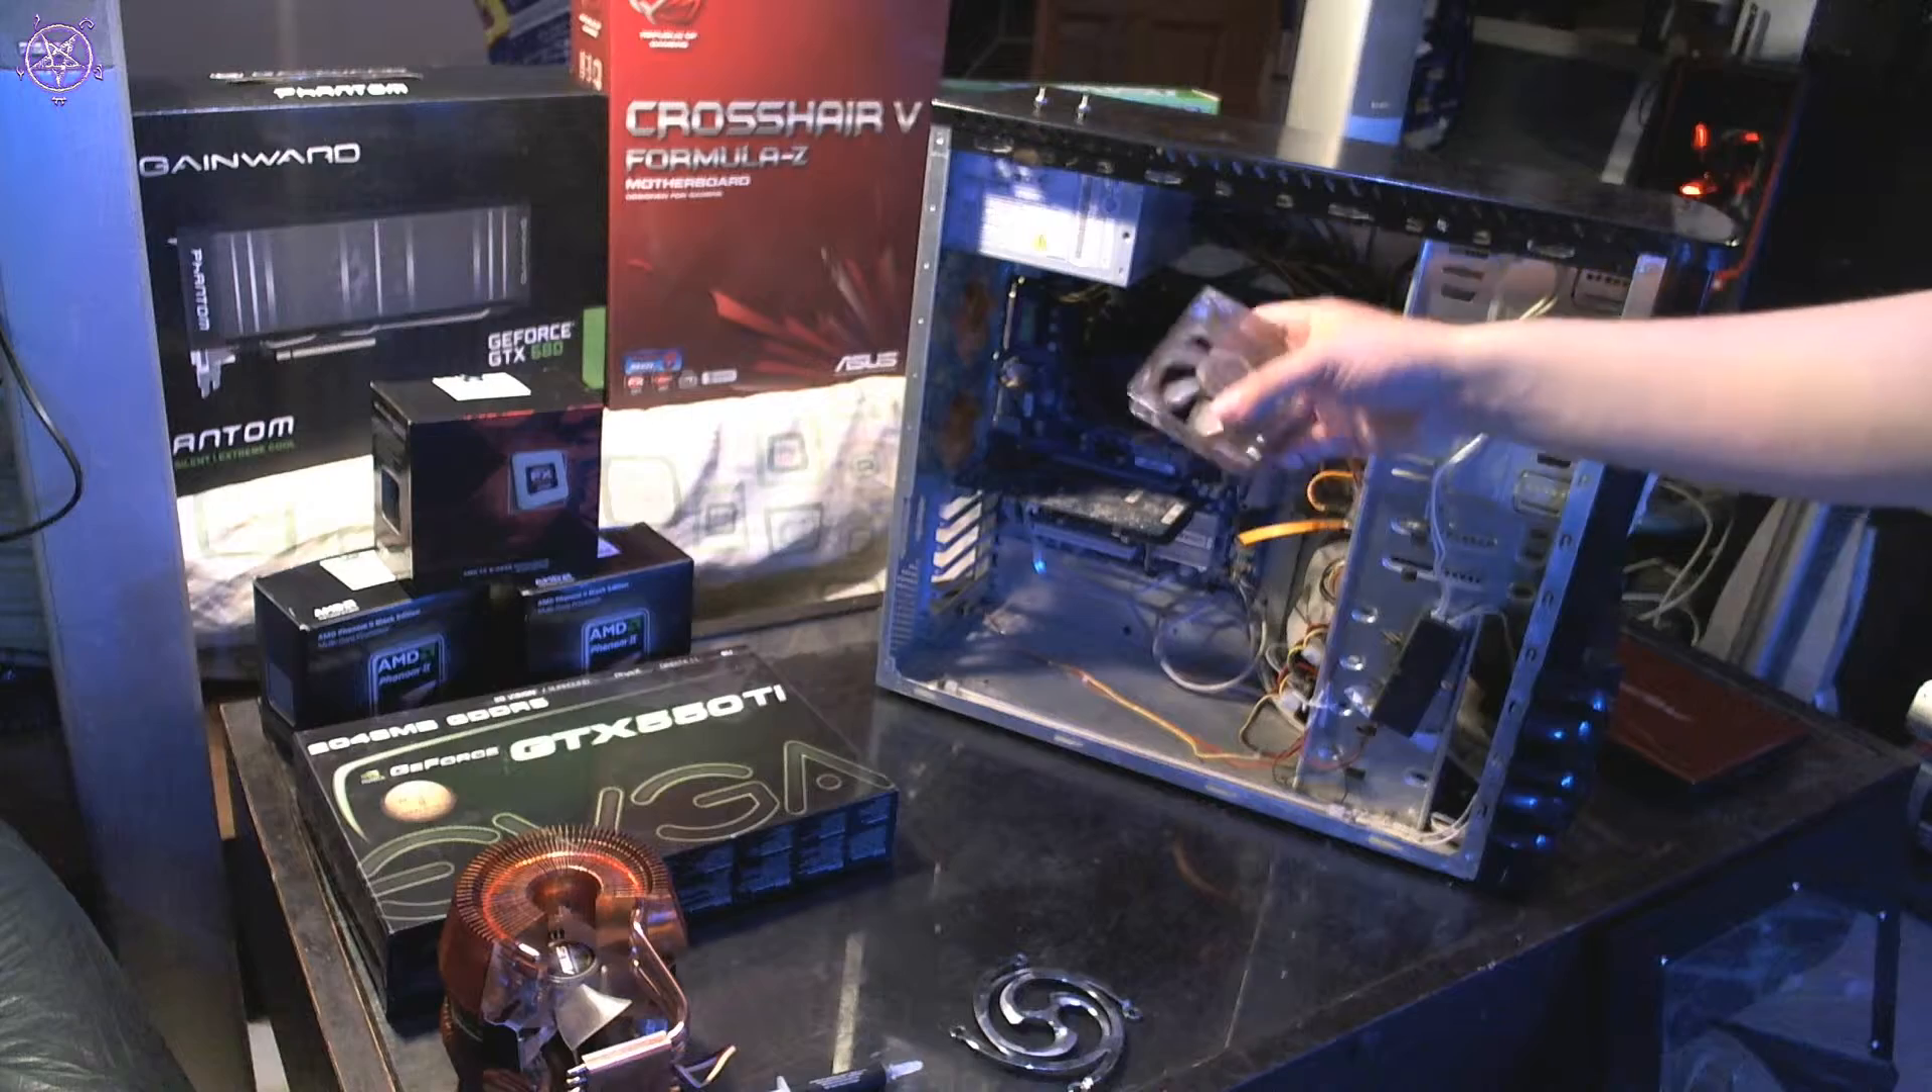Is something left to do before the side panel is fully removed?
No.